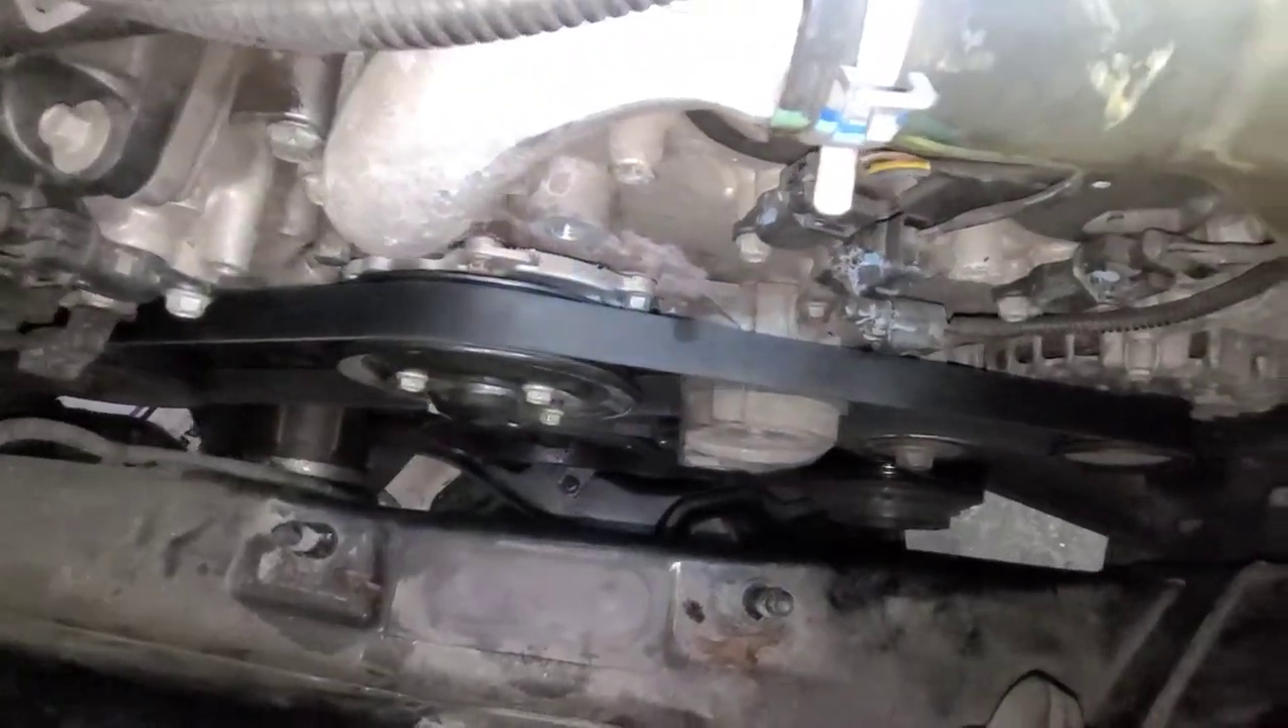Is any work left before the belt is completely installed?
No.